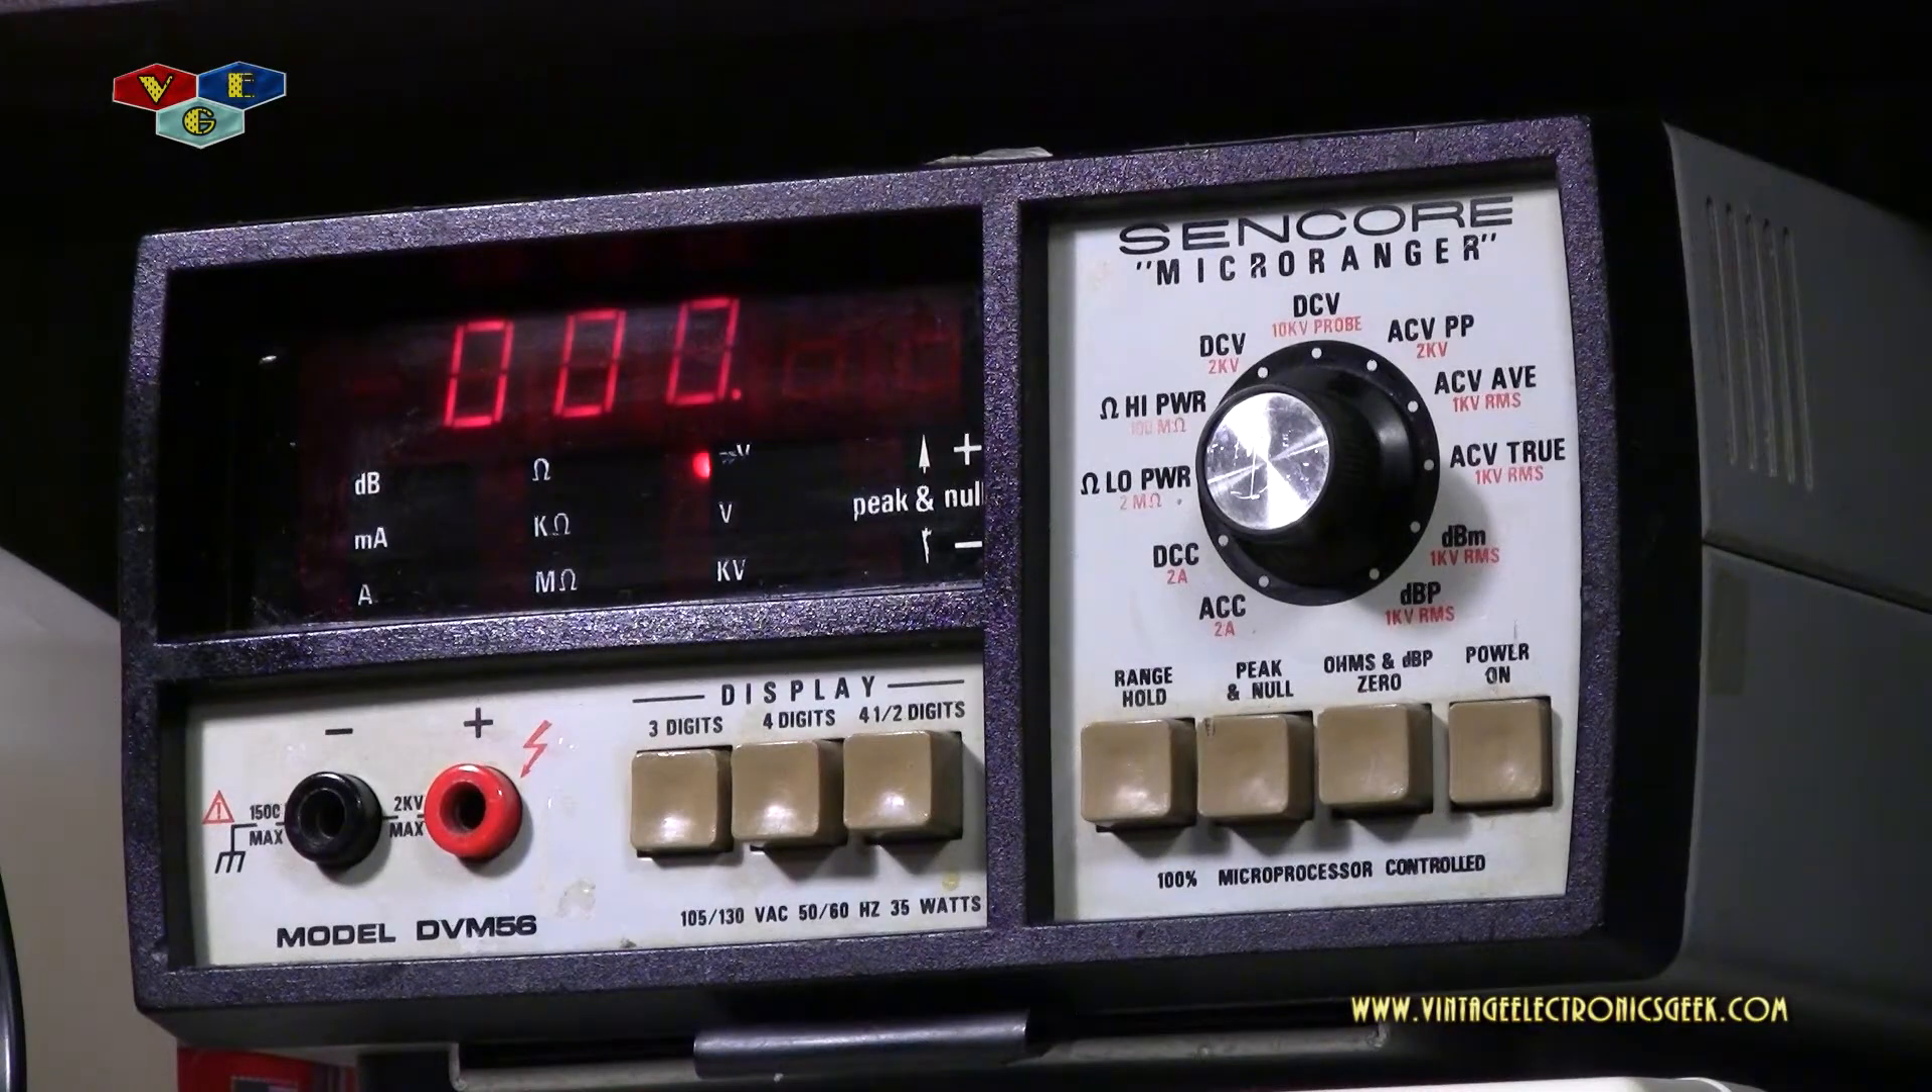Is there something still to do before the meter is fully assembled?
No.